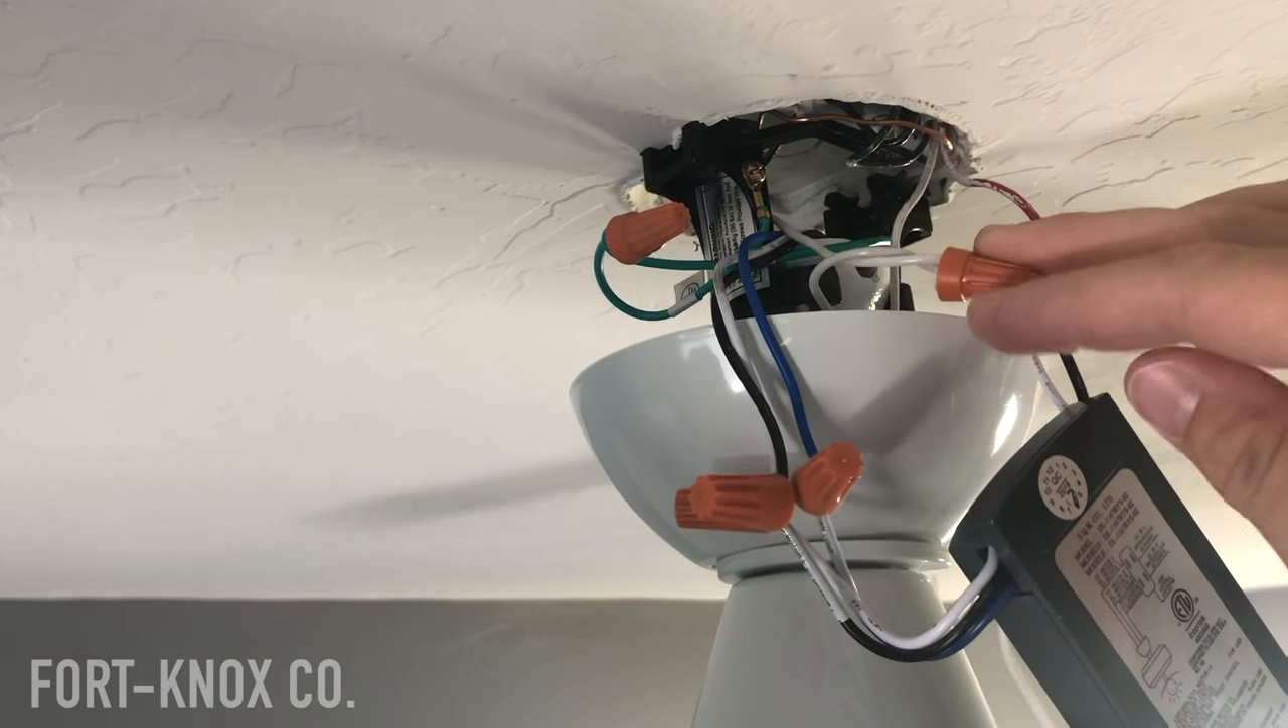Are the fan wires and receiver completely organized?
No.